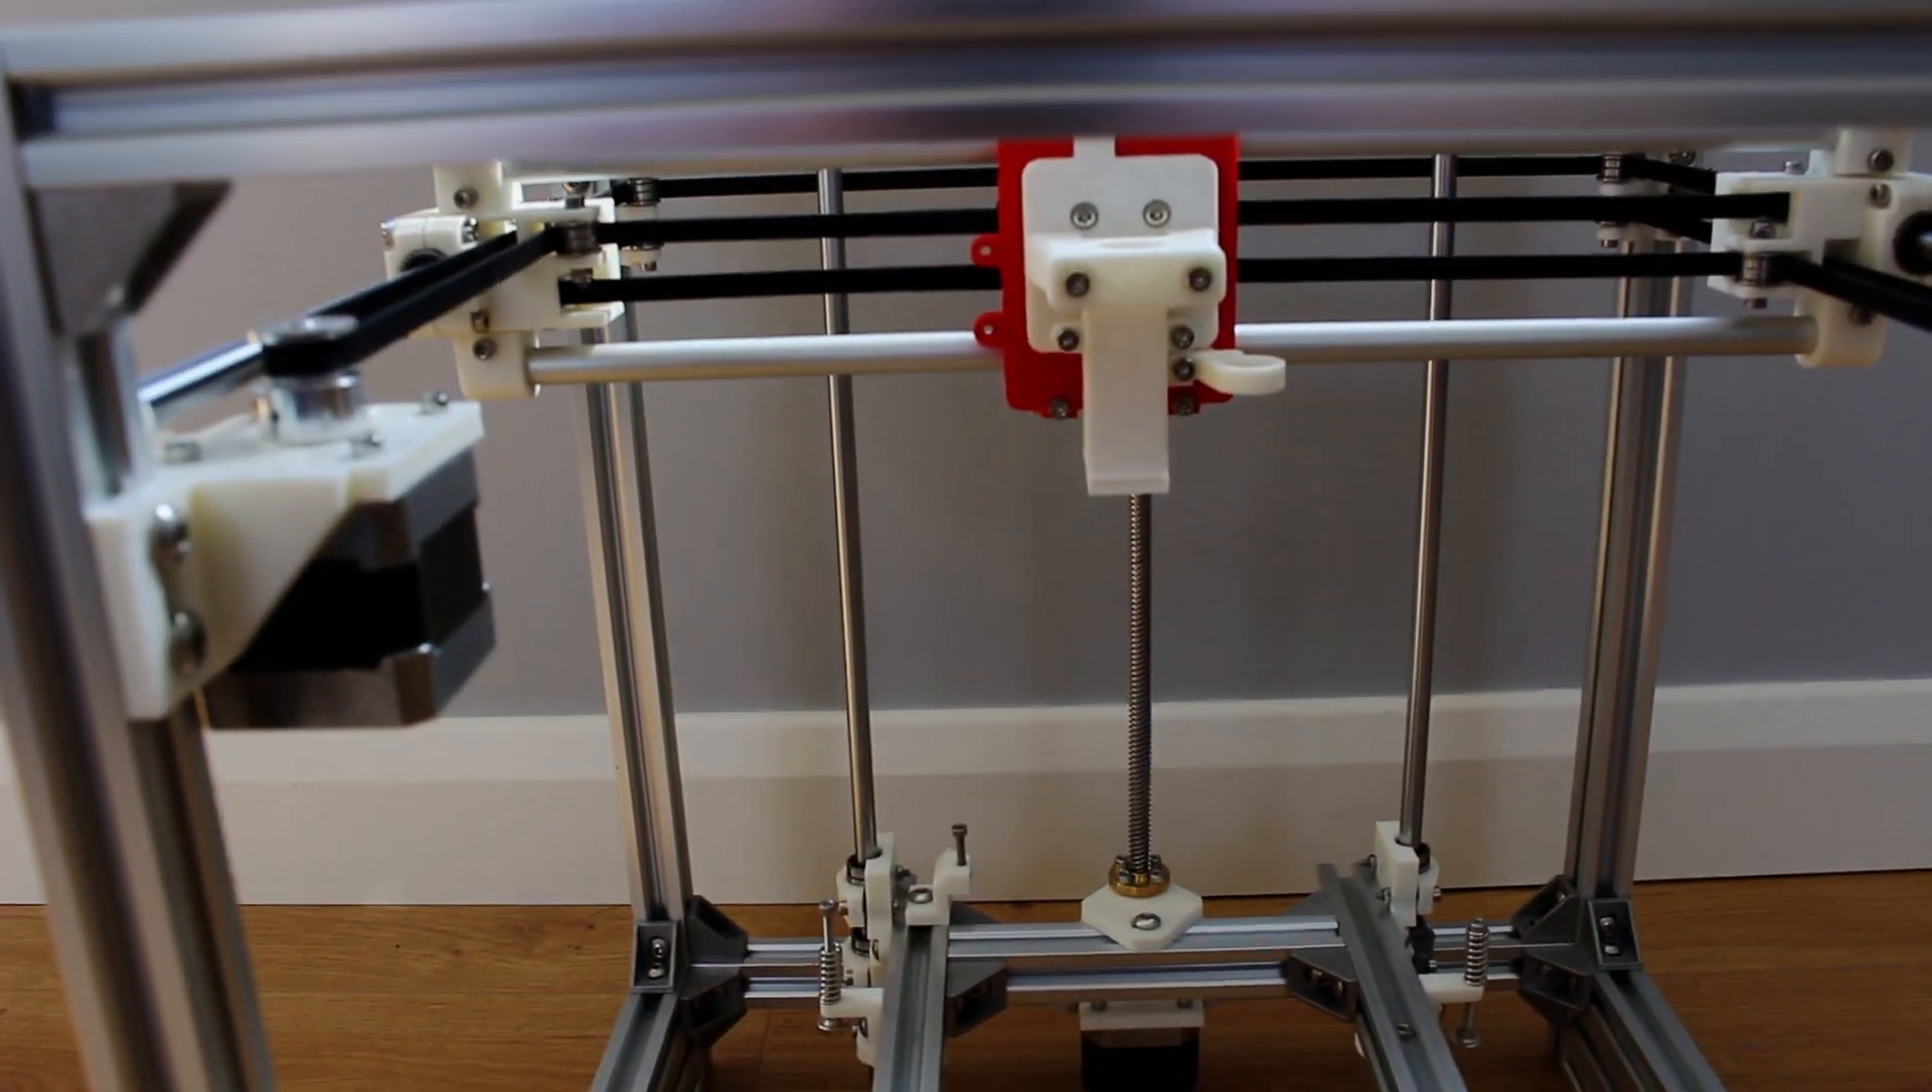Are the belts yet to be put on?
No.